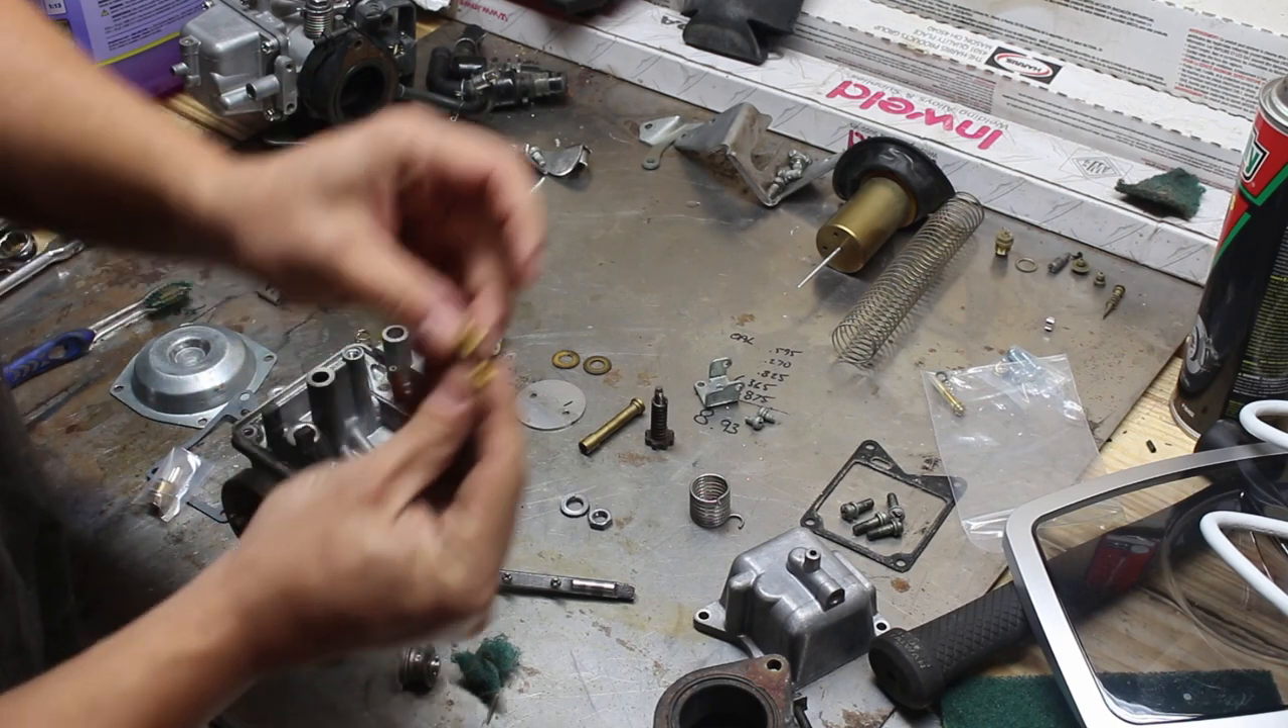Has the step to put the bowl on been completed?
No.